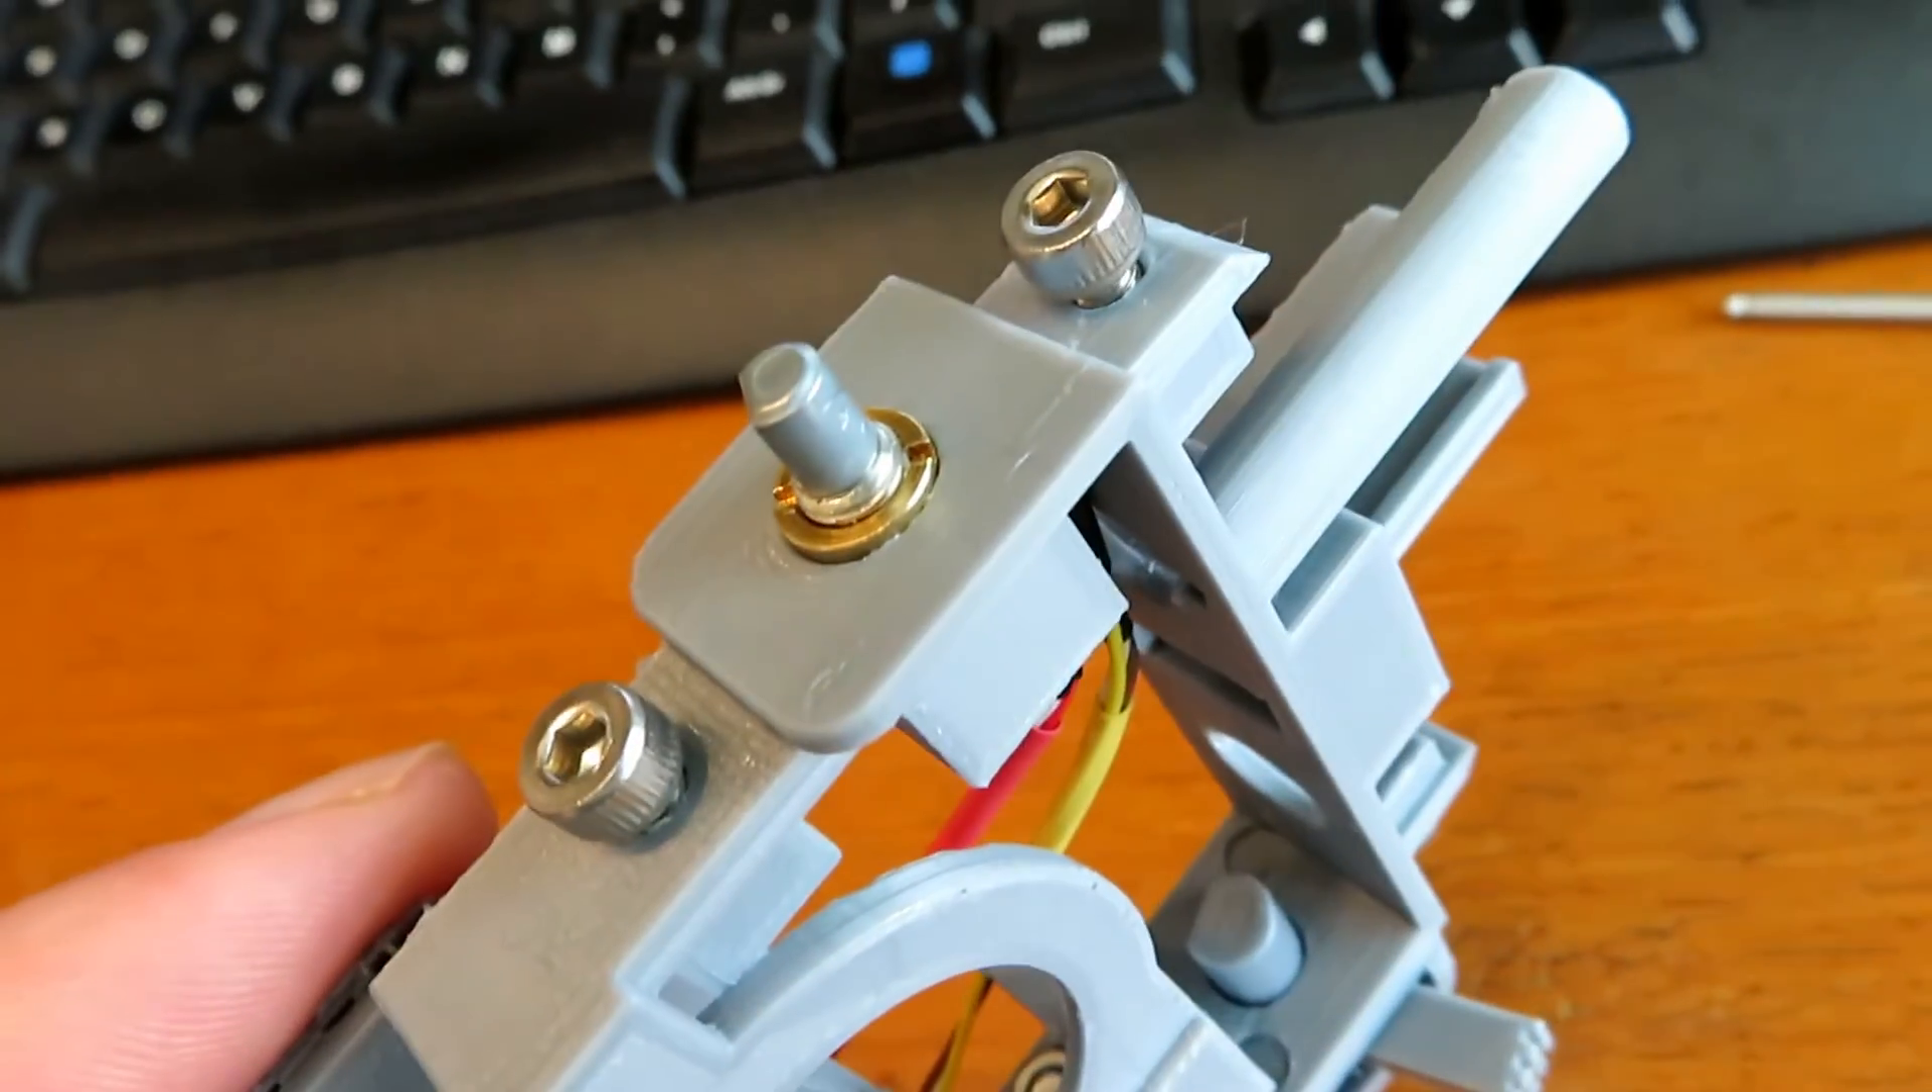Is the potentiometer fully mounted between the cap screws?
Yes.